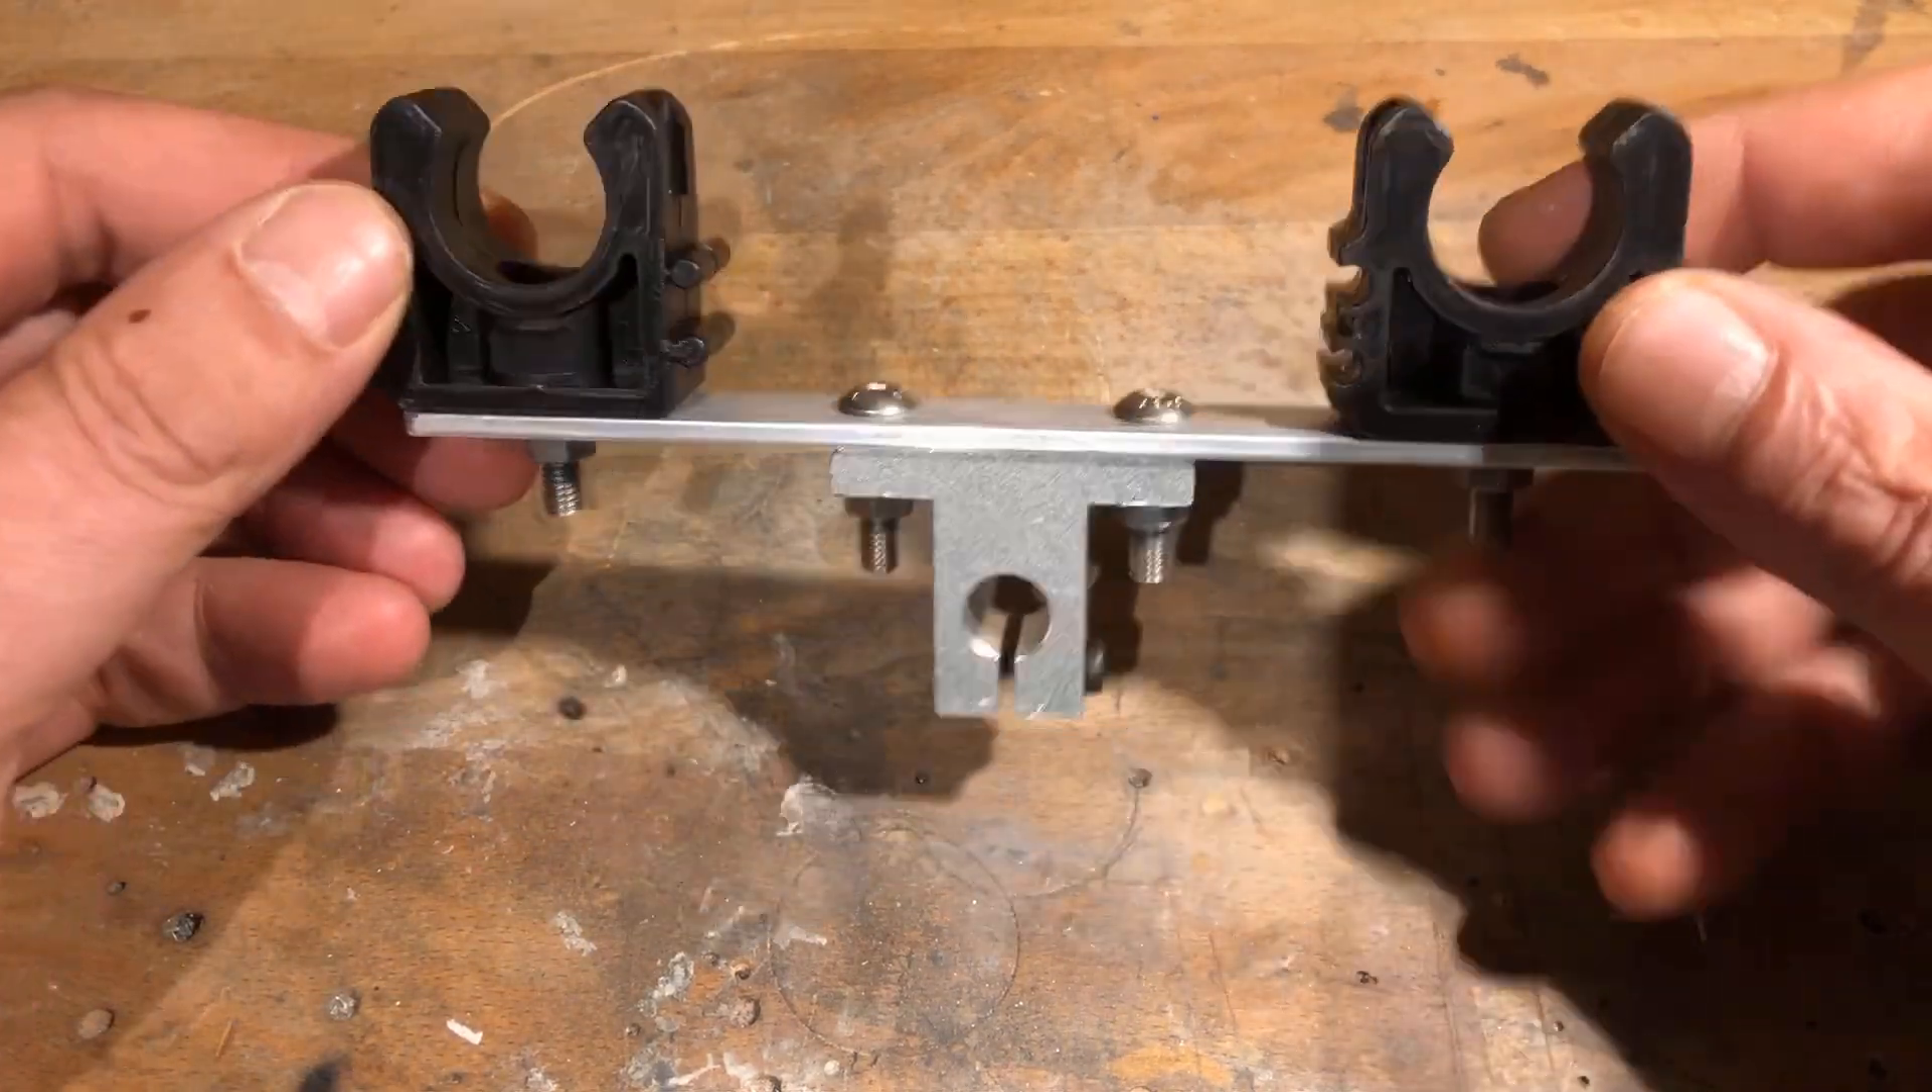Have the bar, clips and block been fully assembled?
Yes.